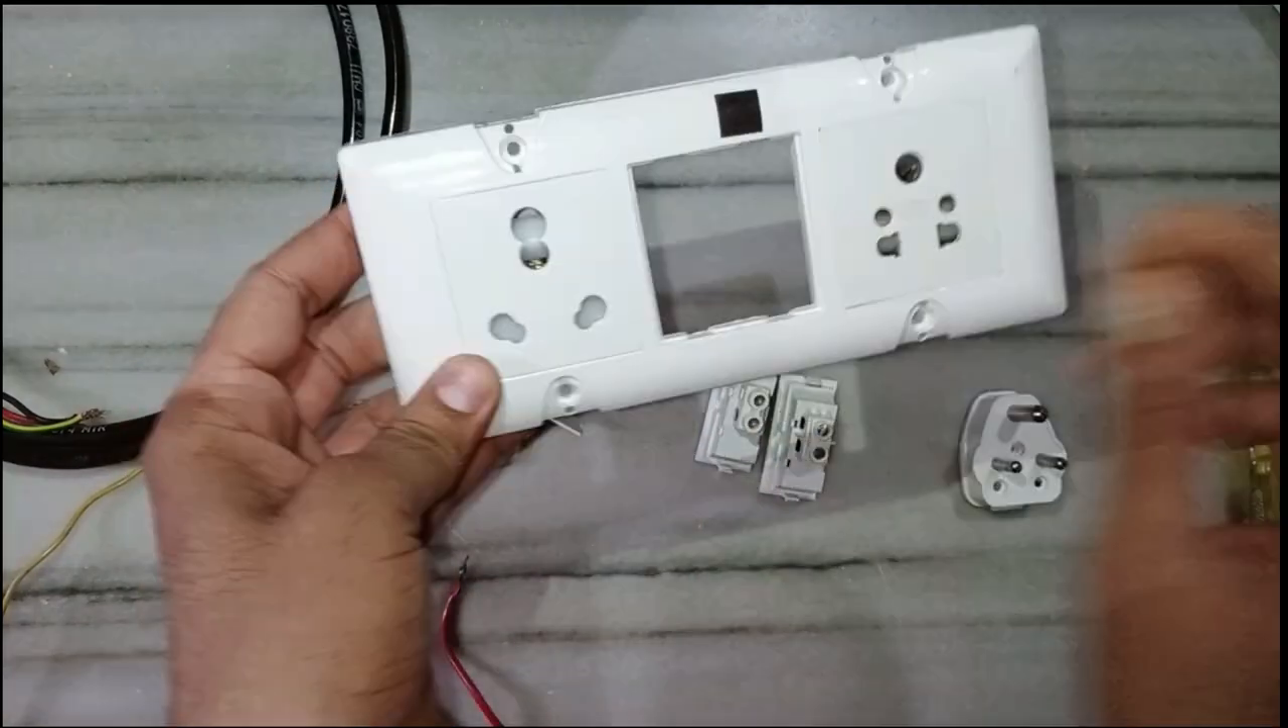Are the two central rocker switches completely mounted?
No.